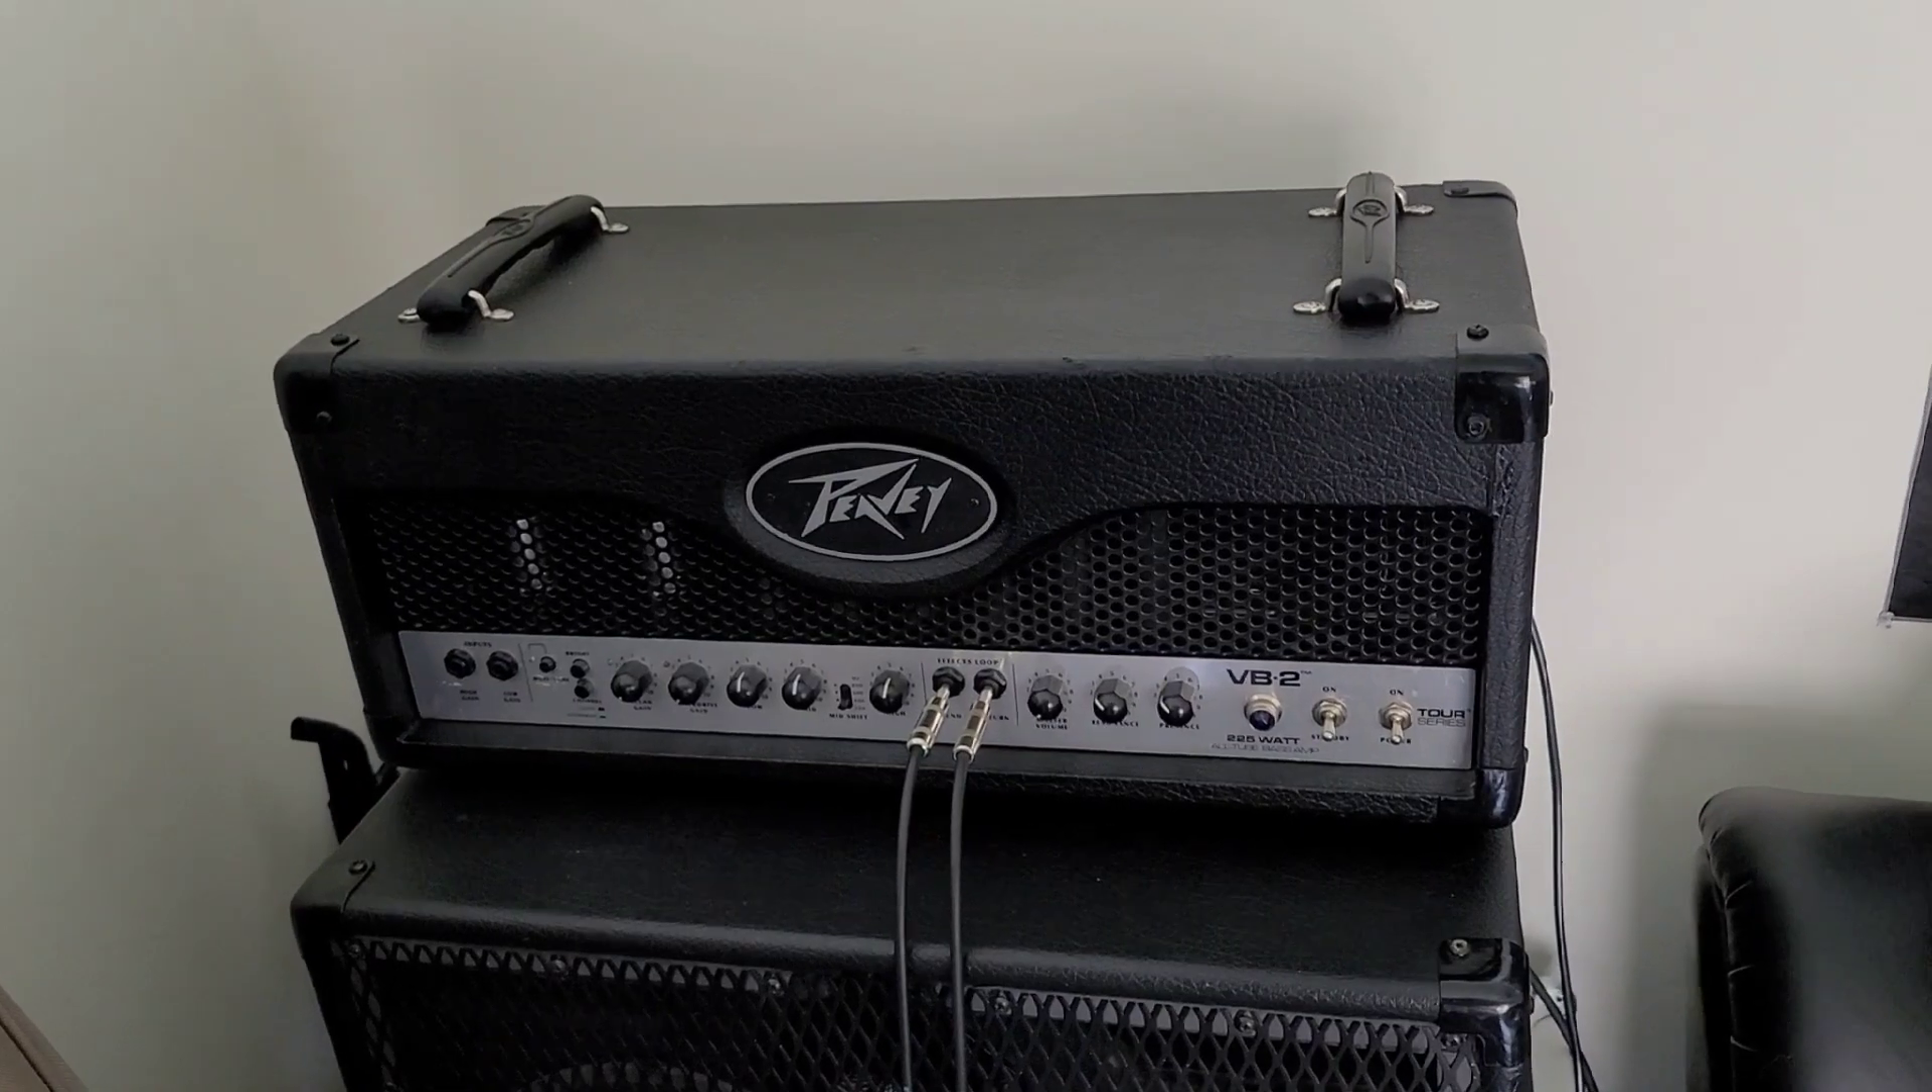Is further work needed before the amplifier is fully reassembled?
No.